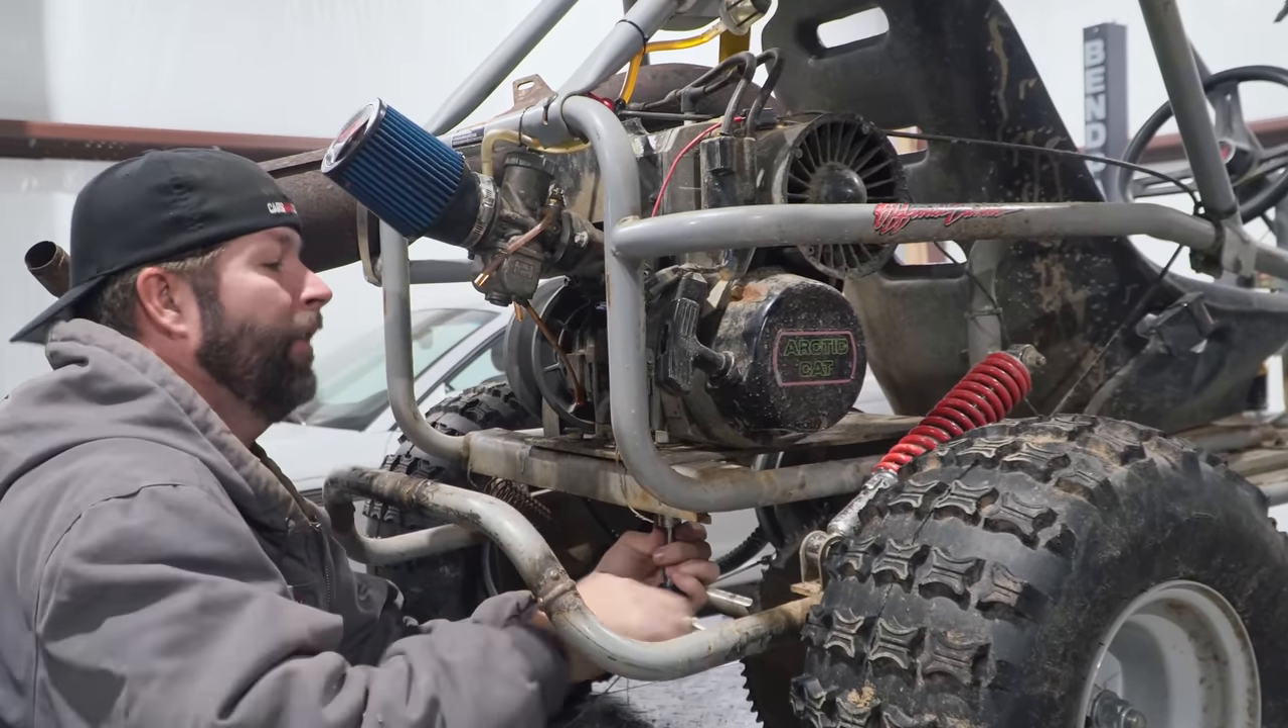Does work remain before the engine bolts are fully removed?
Yes.